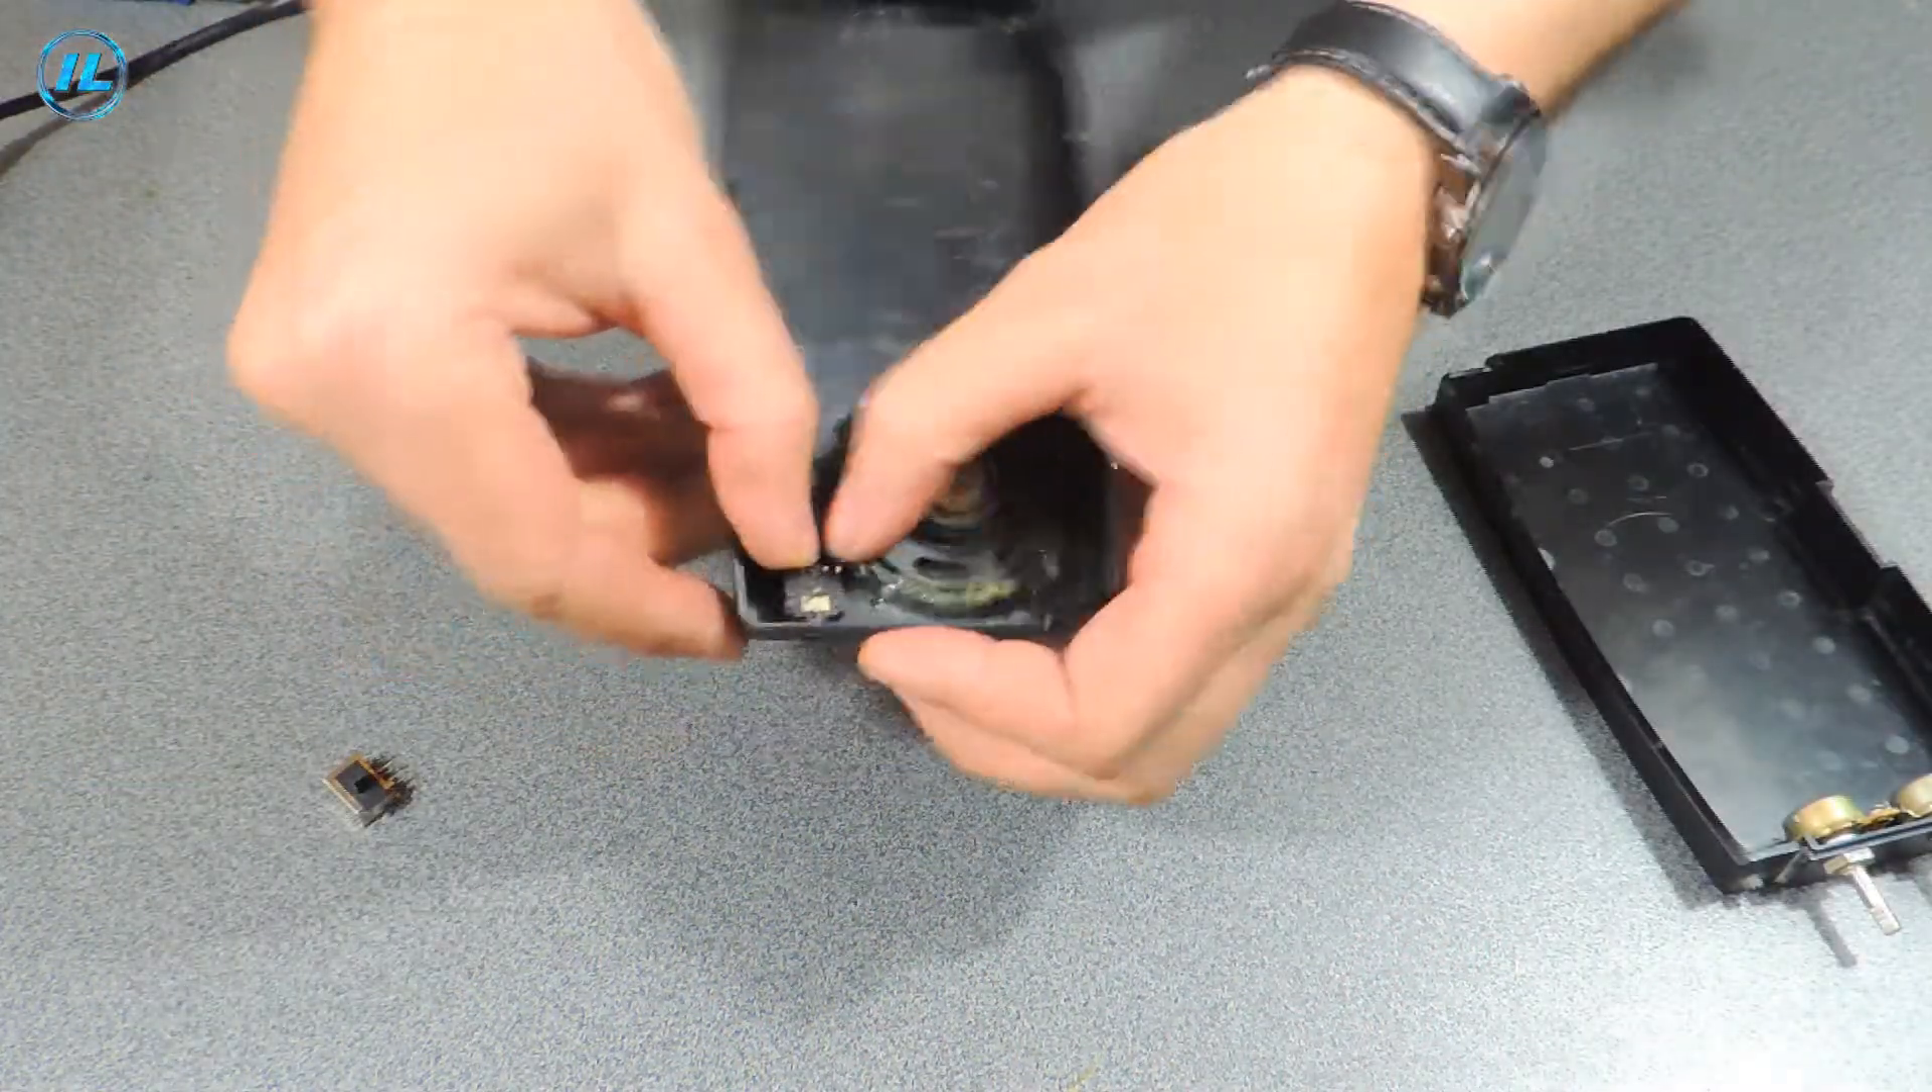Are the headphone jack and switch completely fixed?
No.